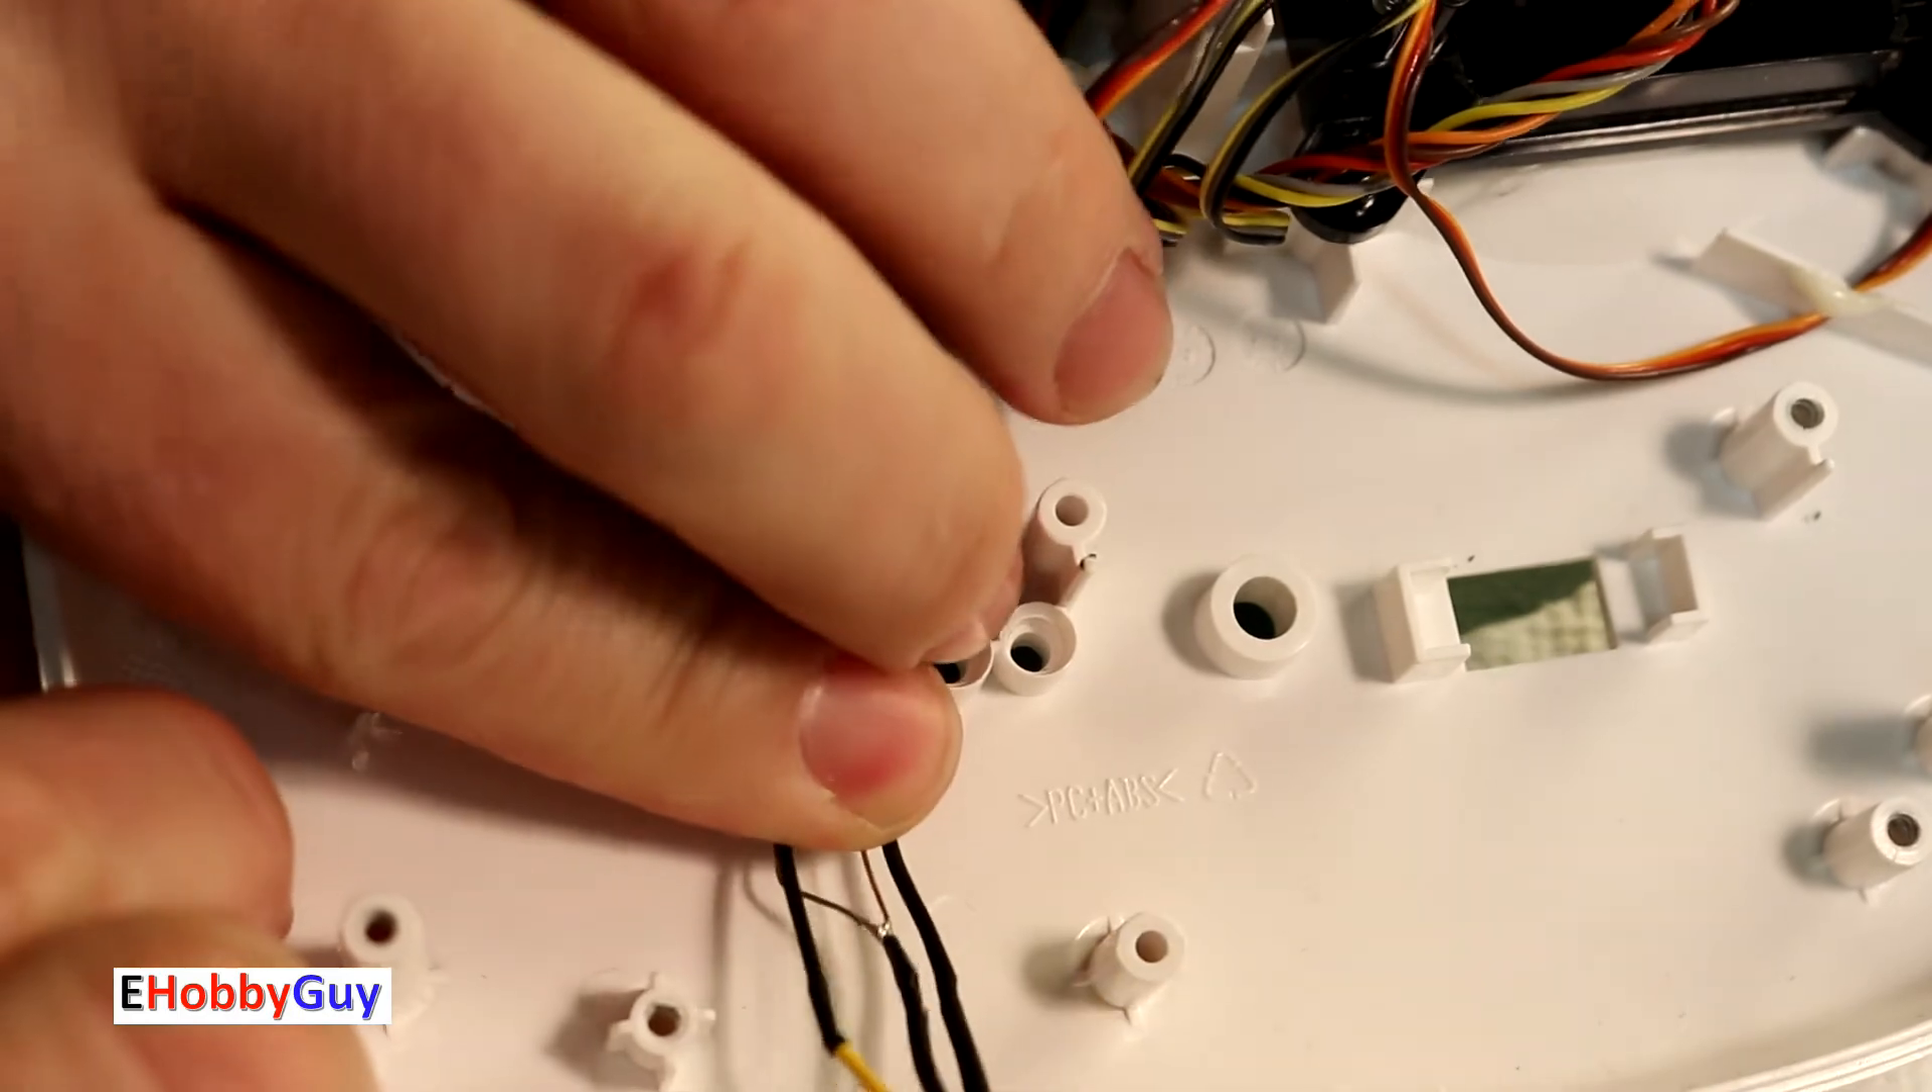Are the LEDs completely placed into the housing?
No.